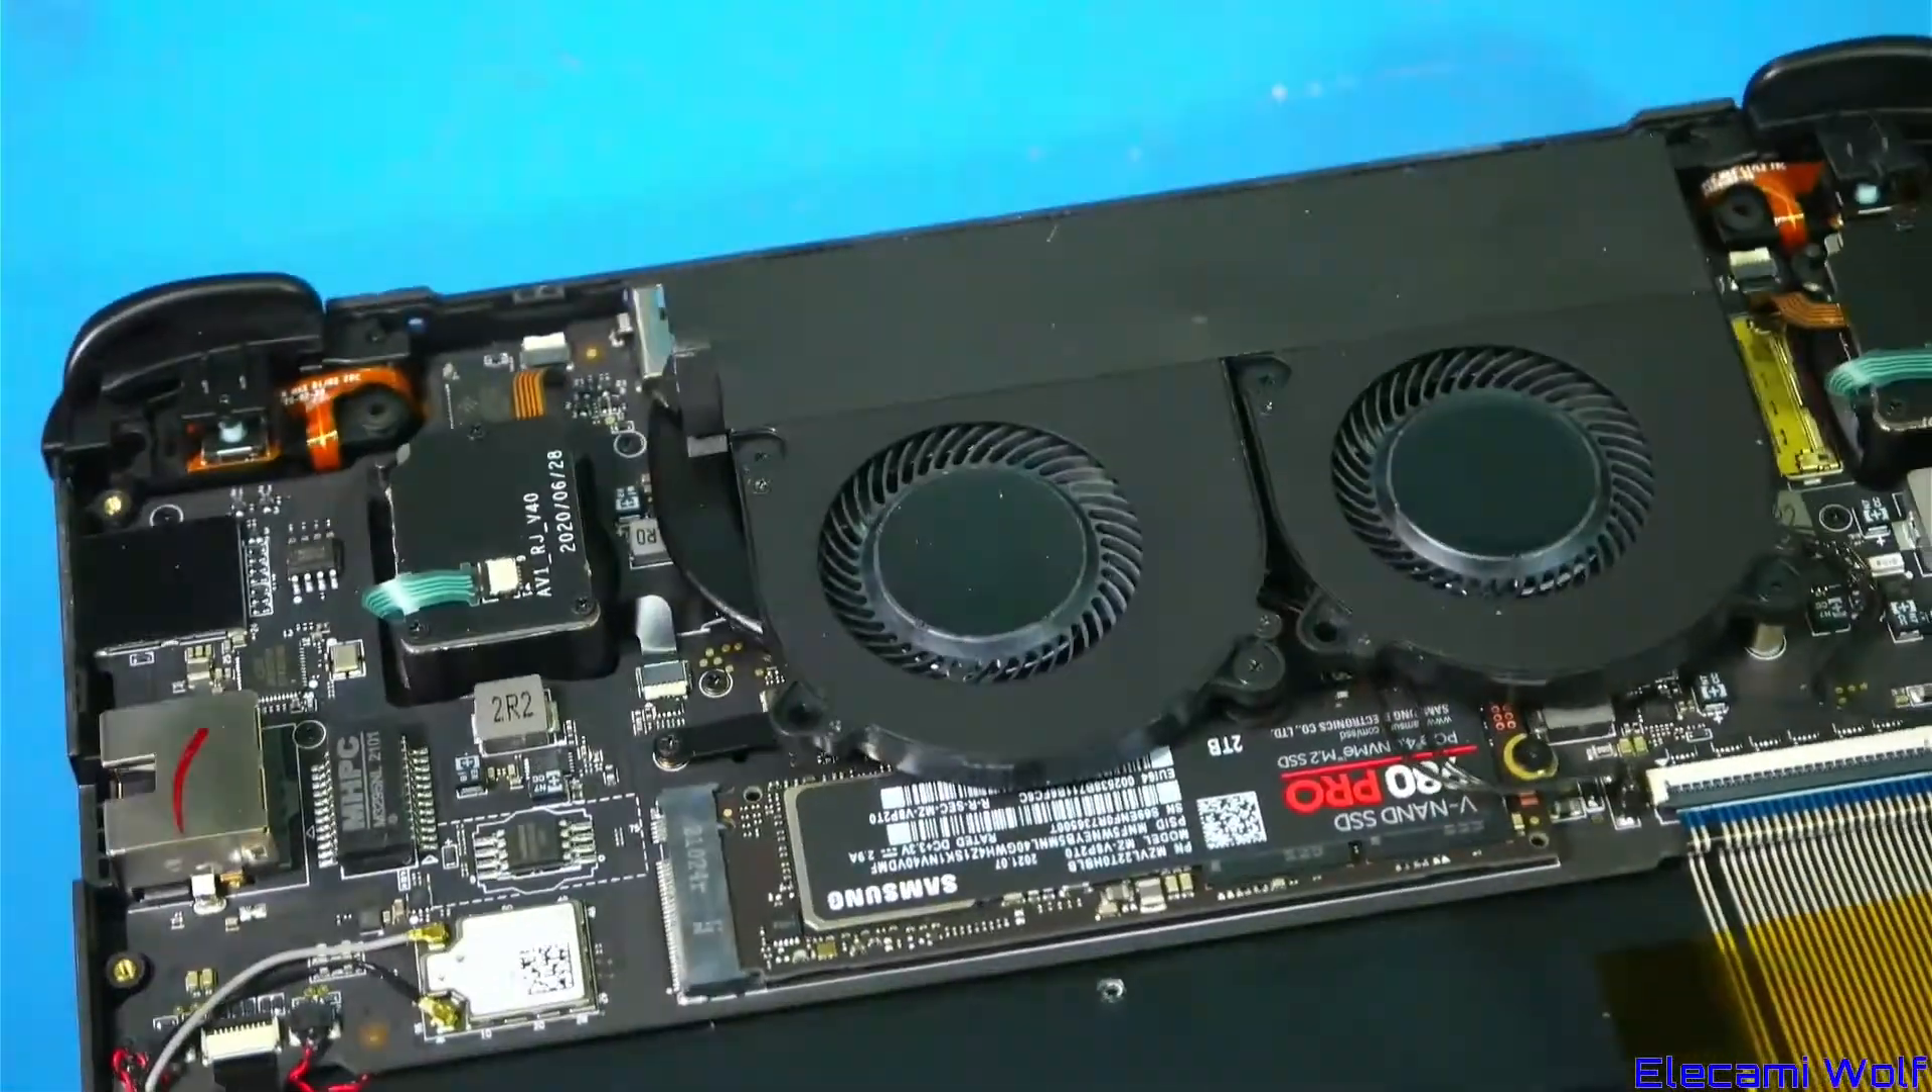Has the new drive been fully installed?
Yes.